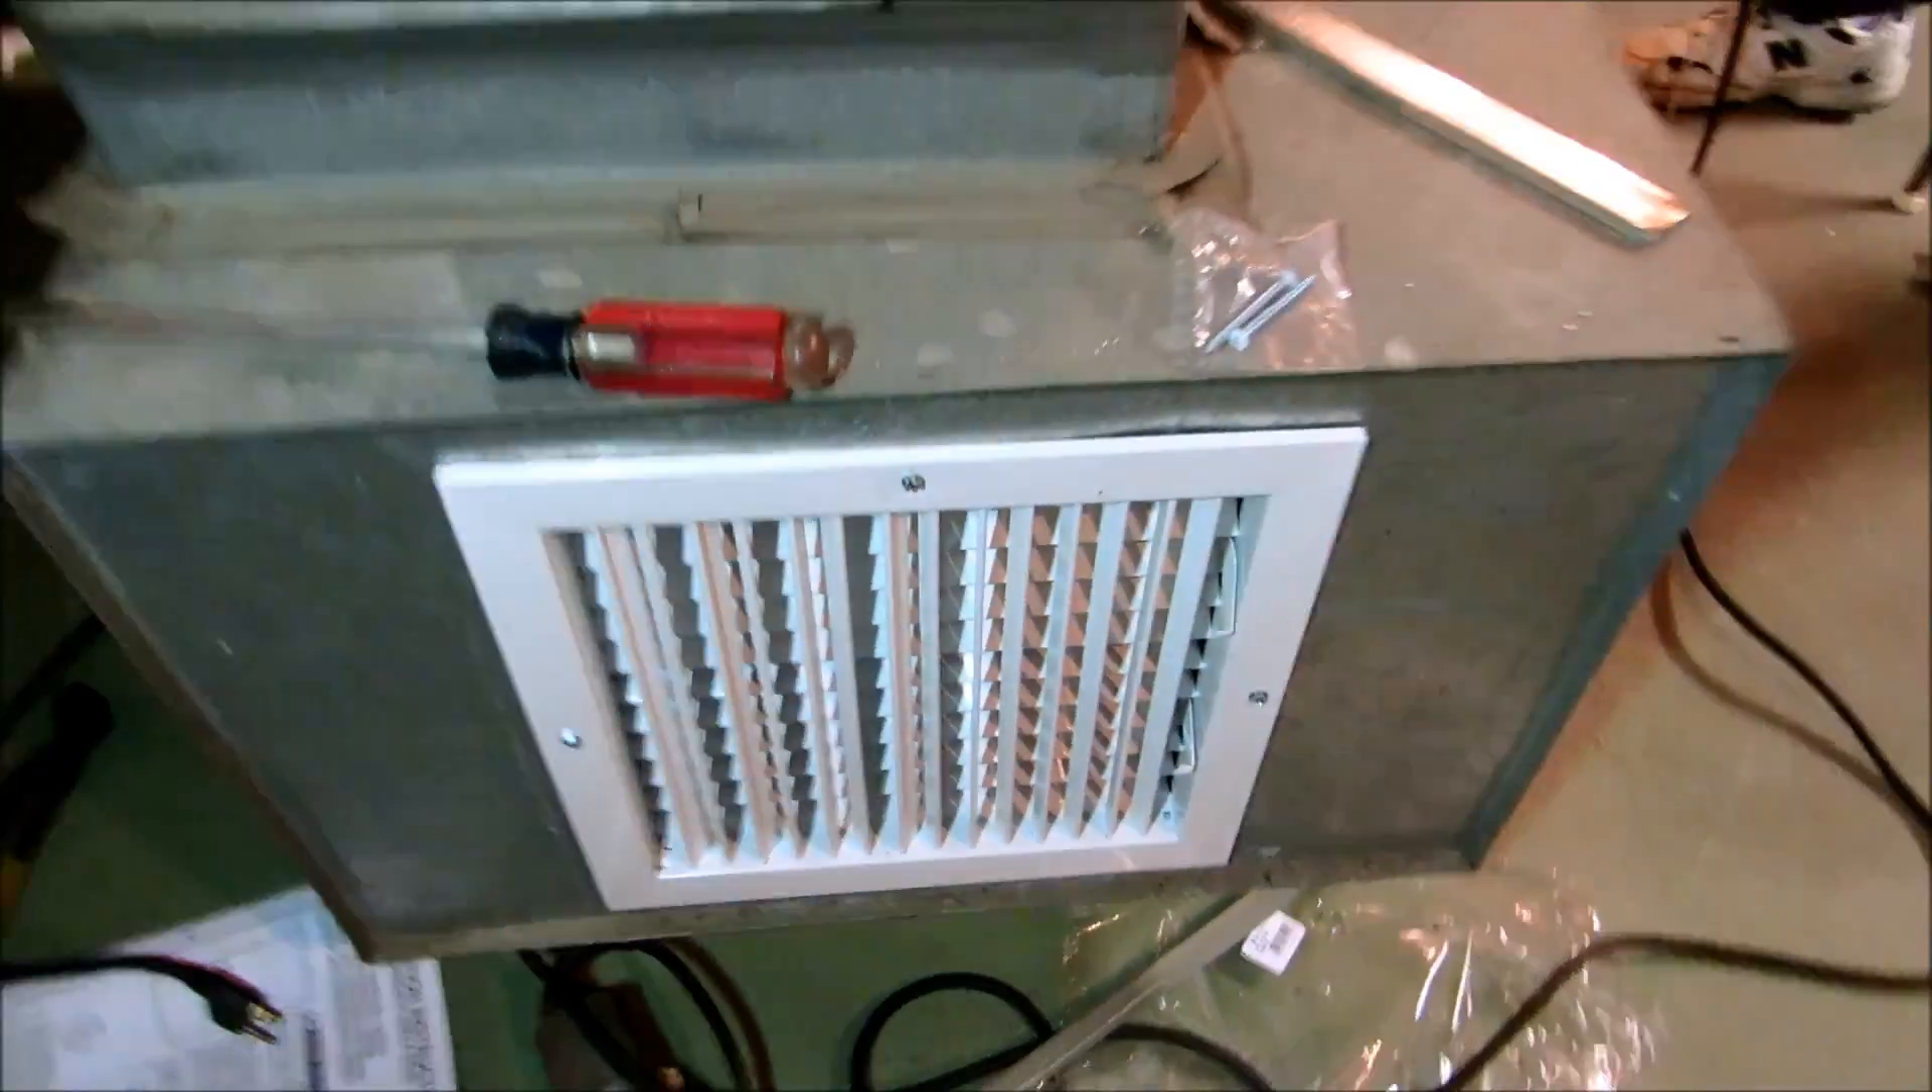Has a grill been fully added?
Yes.